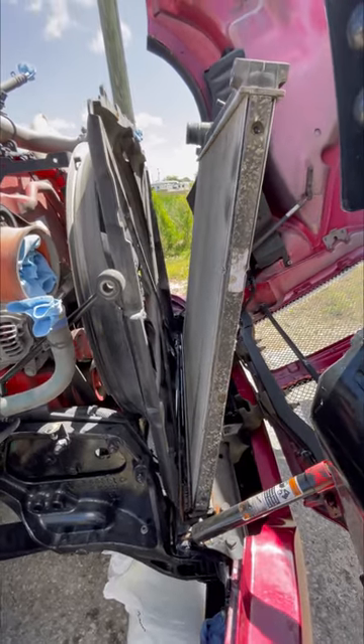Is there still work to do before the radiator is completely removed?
Yes.